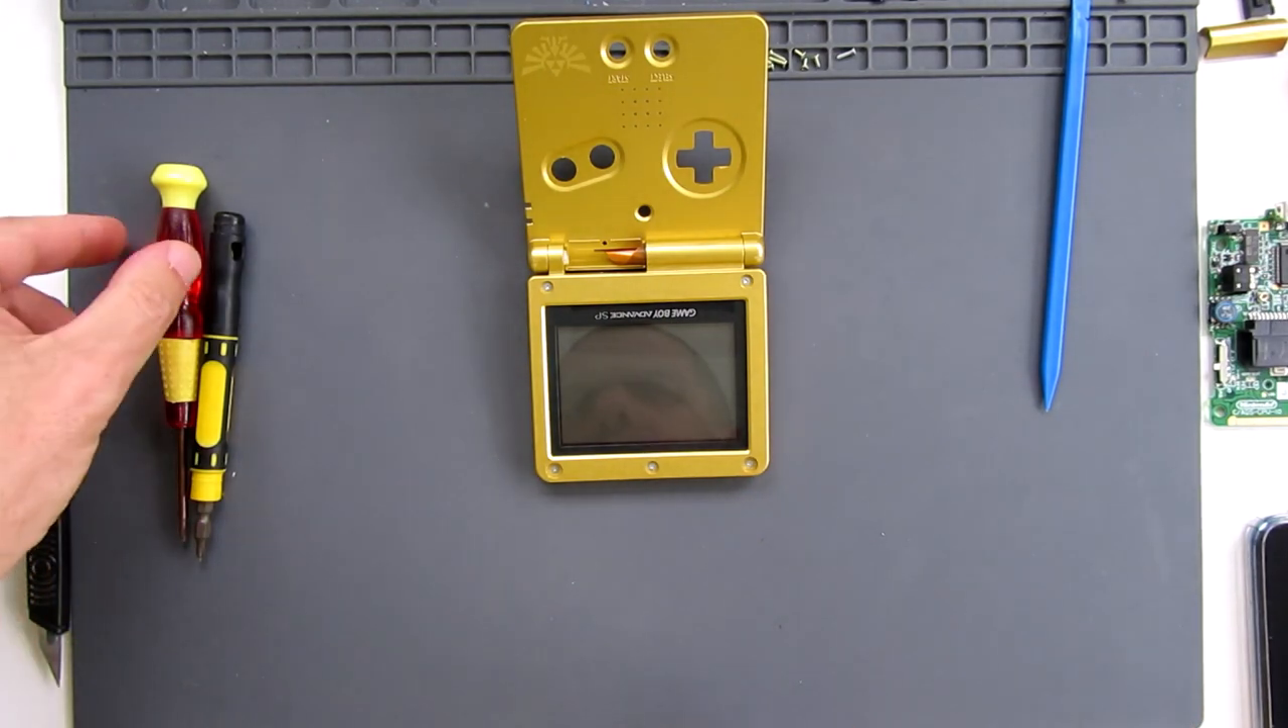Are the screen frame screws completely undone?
No.